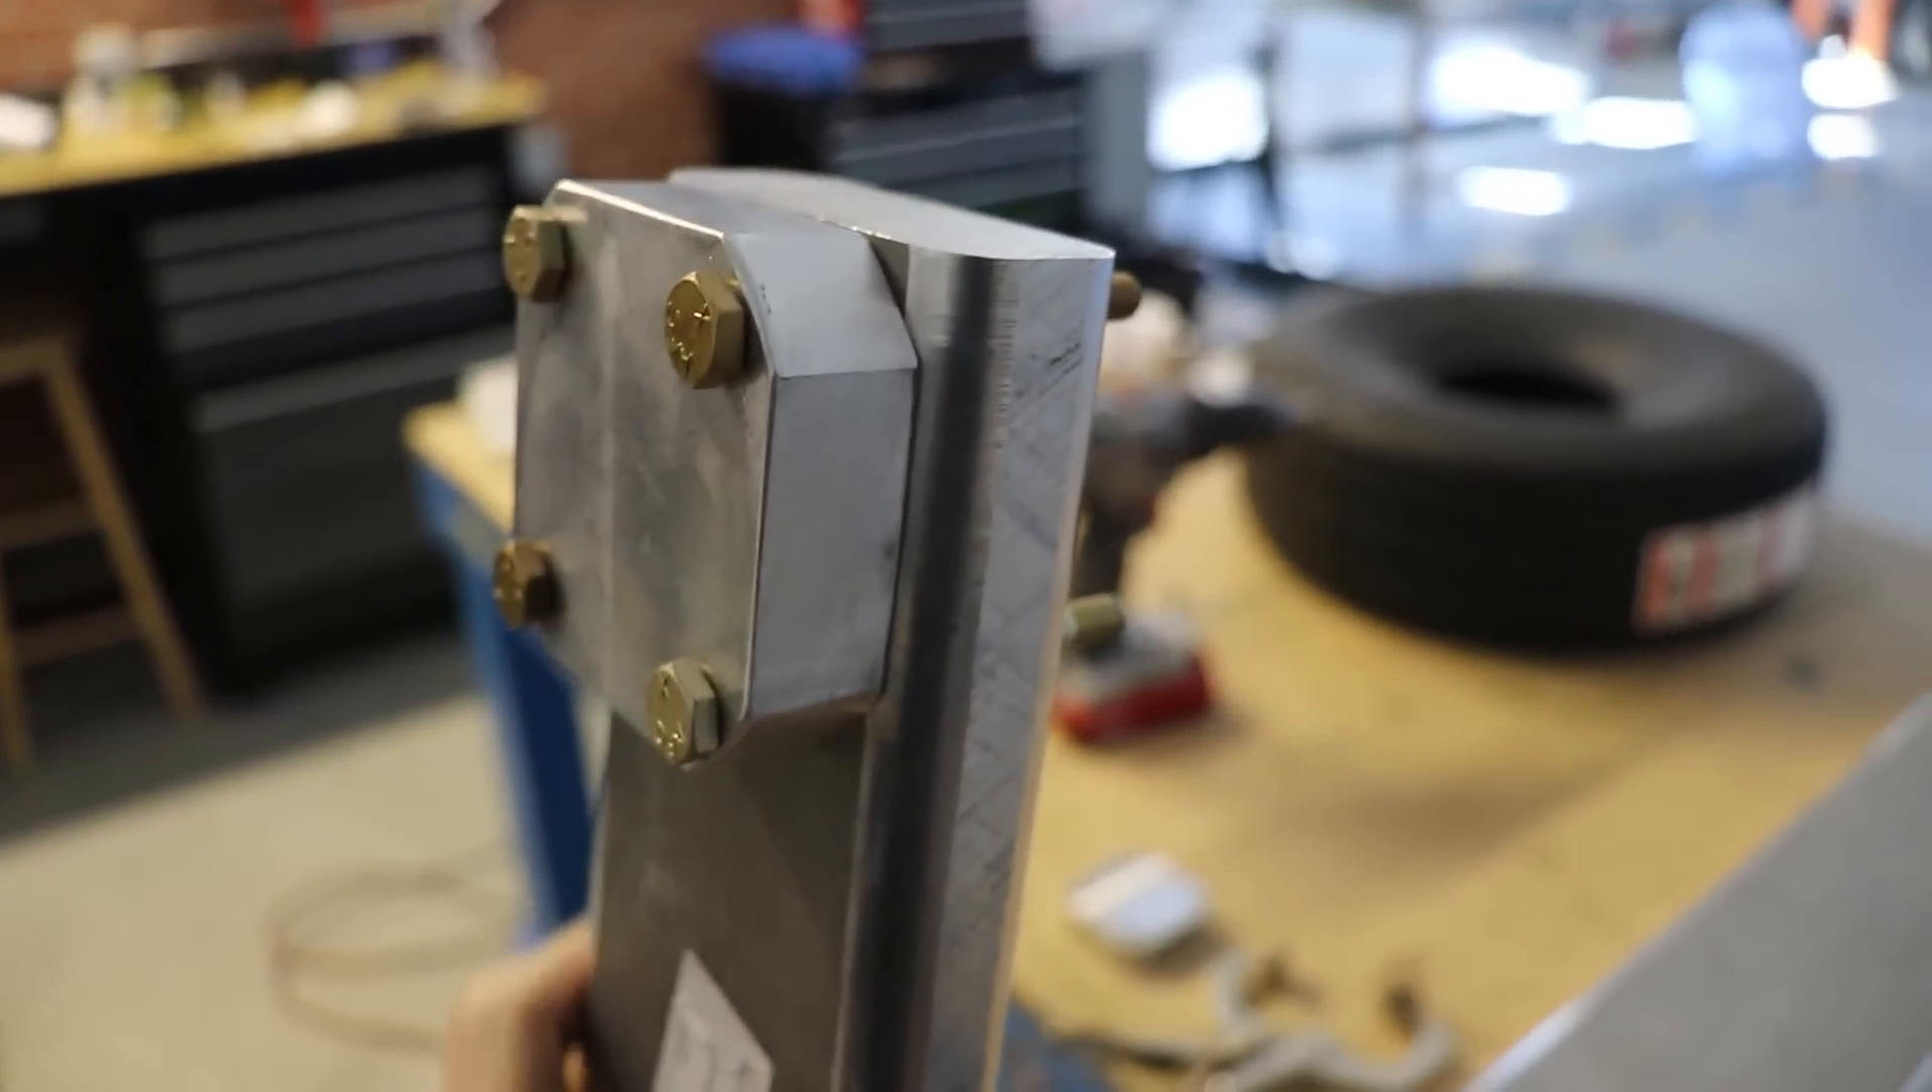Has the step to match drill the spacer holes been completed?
Yes.